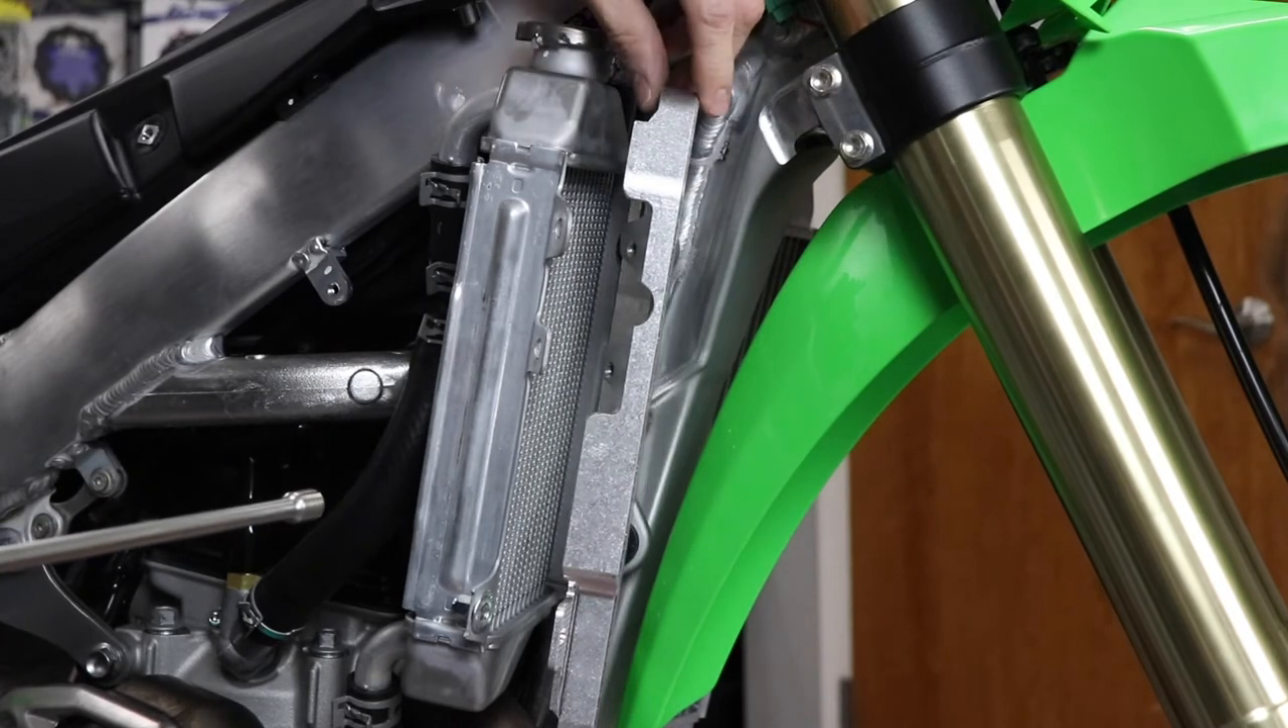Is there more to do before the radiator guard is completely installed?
Yes.